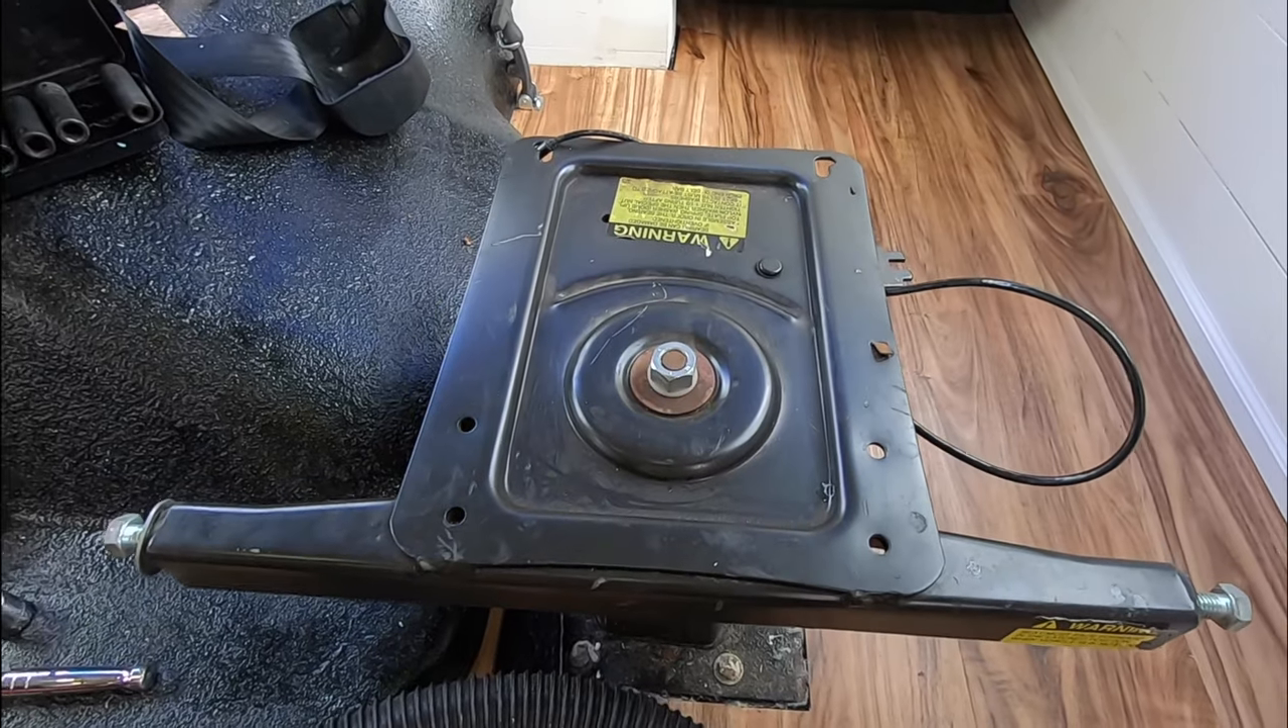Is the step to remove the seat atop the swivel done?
Yes.